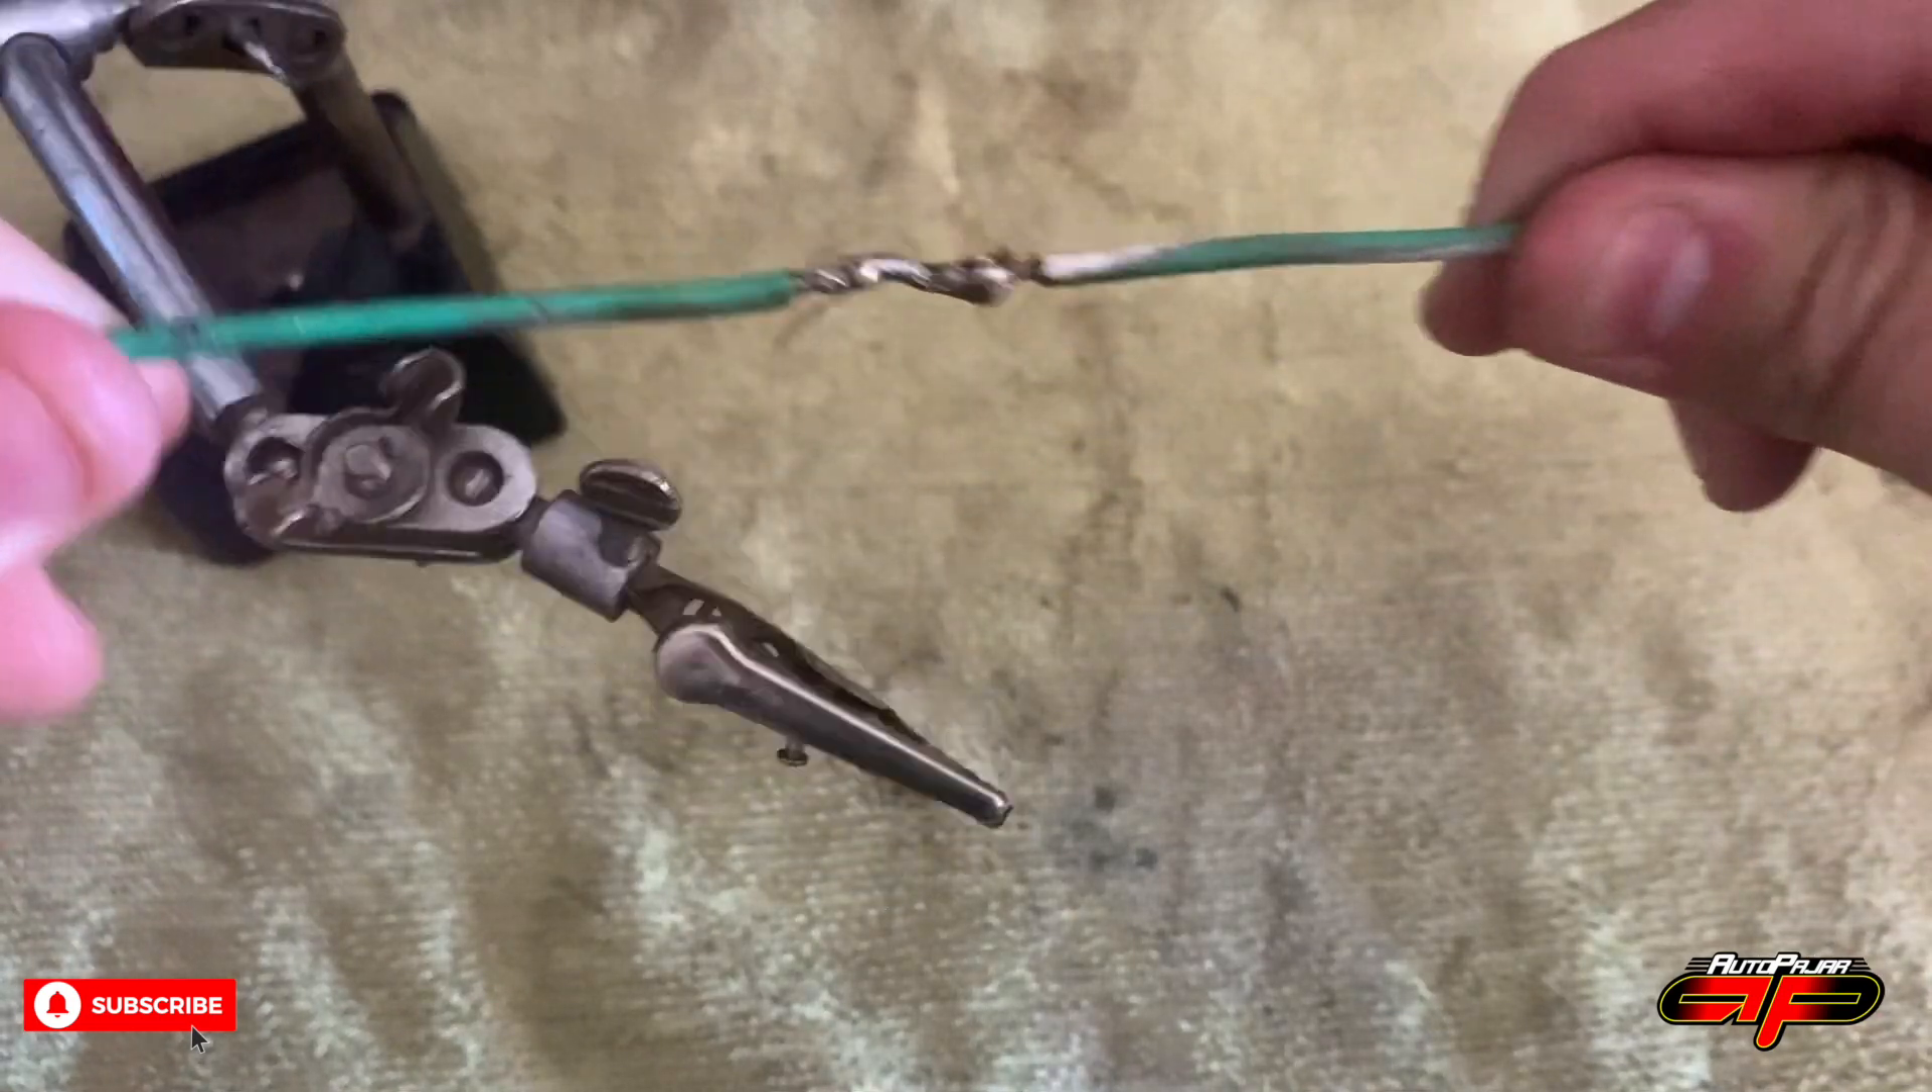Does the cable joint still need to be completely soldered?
No.